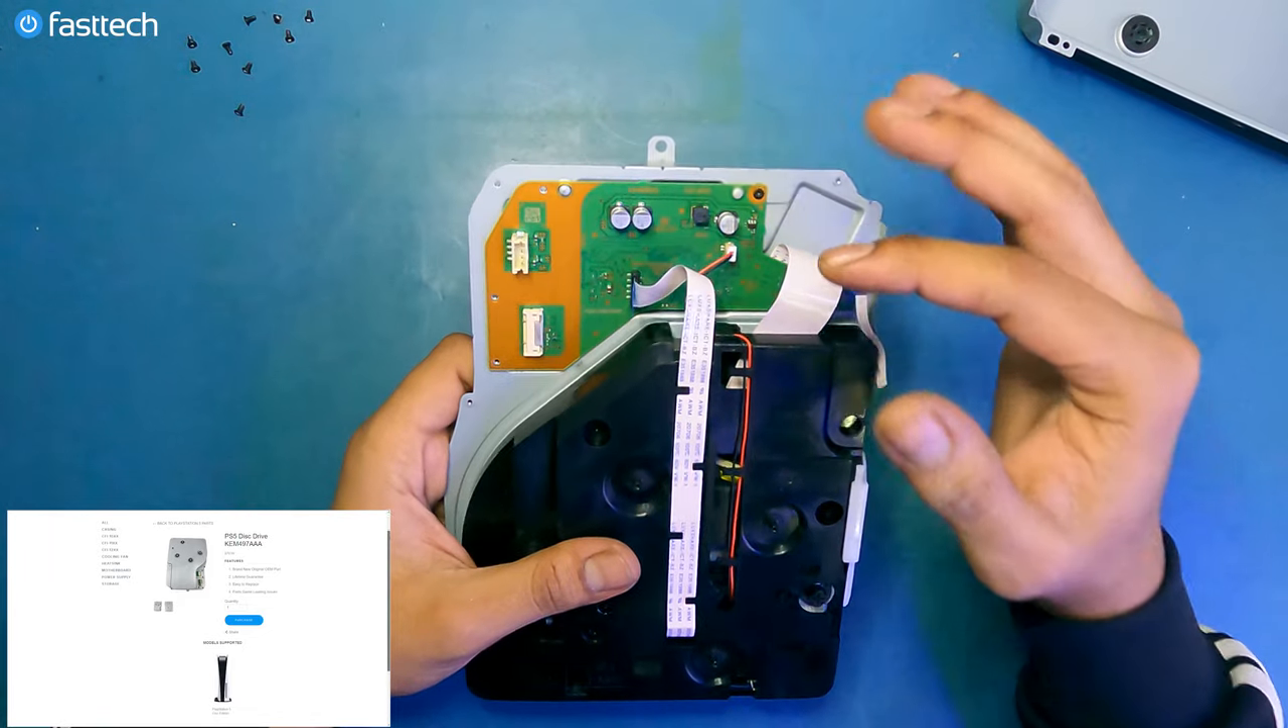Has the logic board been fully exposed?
Yes.